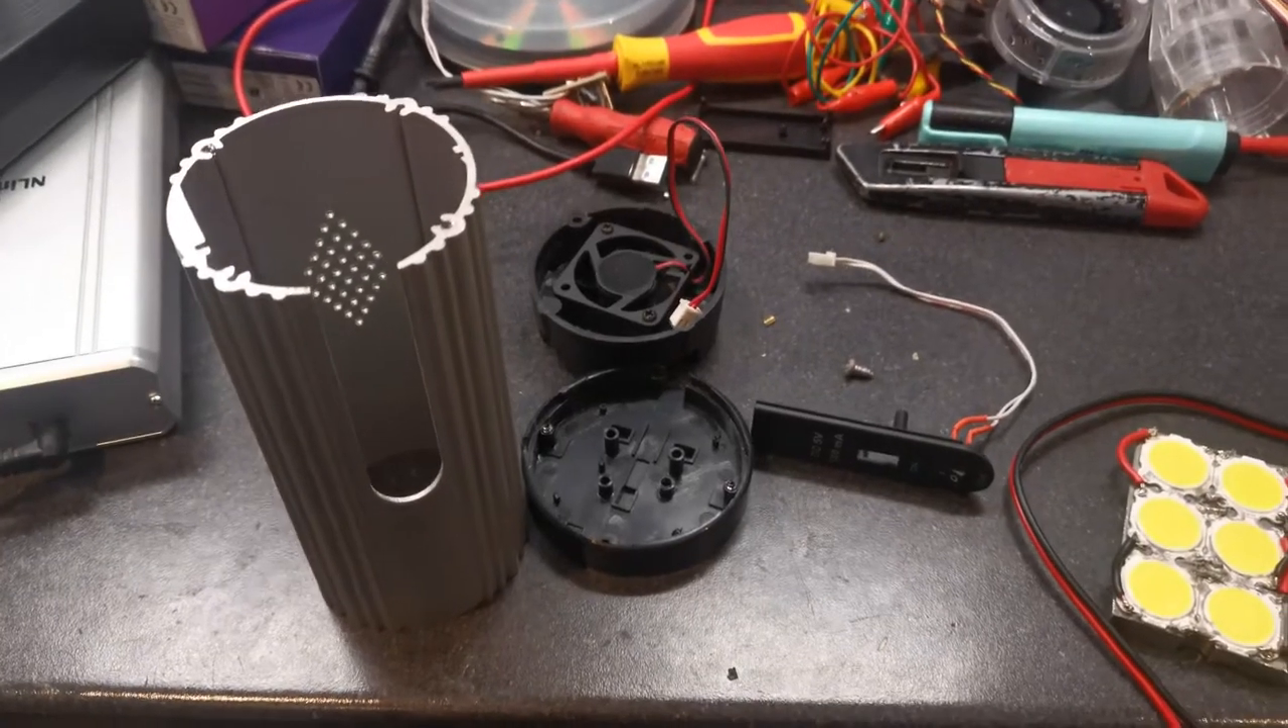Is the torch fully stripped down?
Yes.